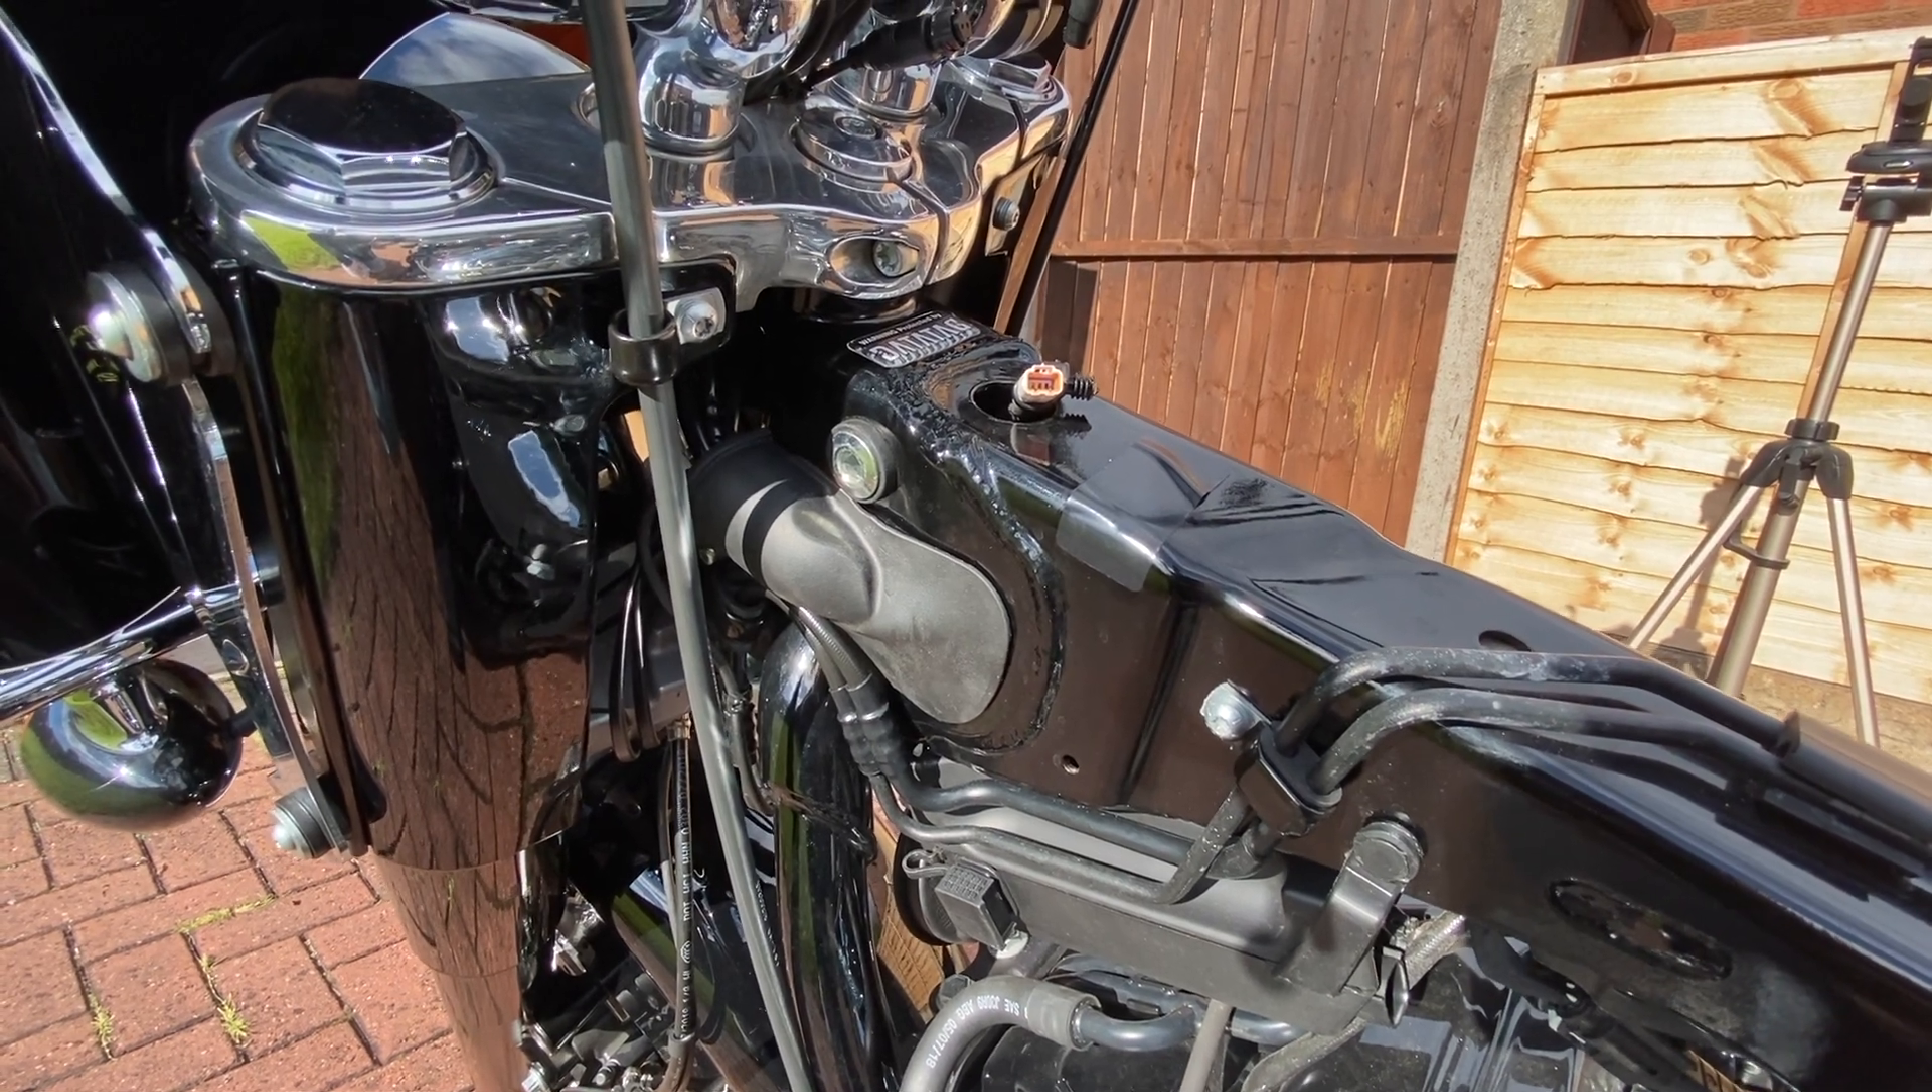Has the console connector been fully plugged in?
No.